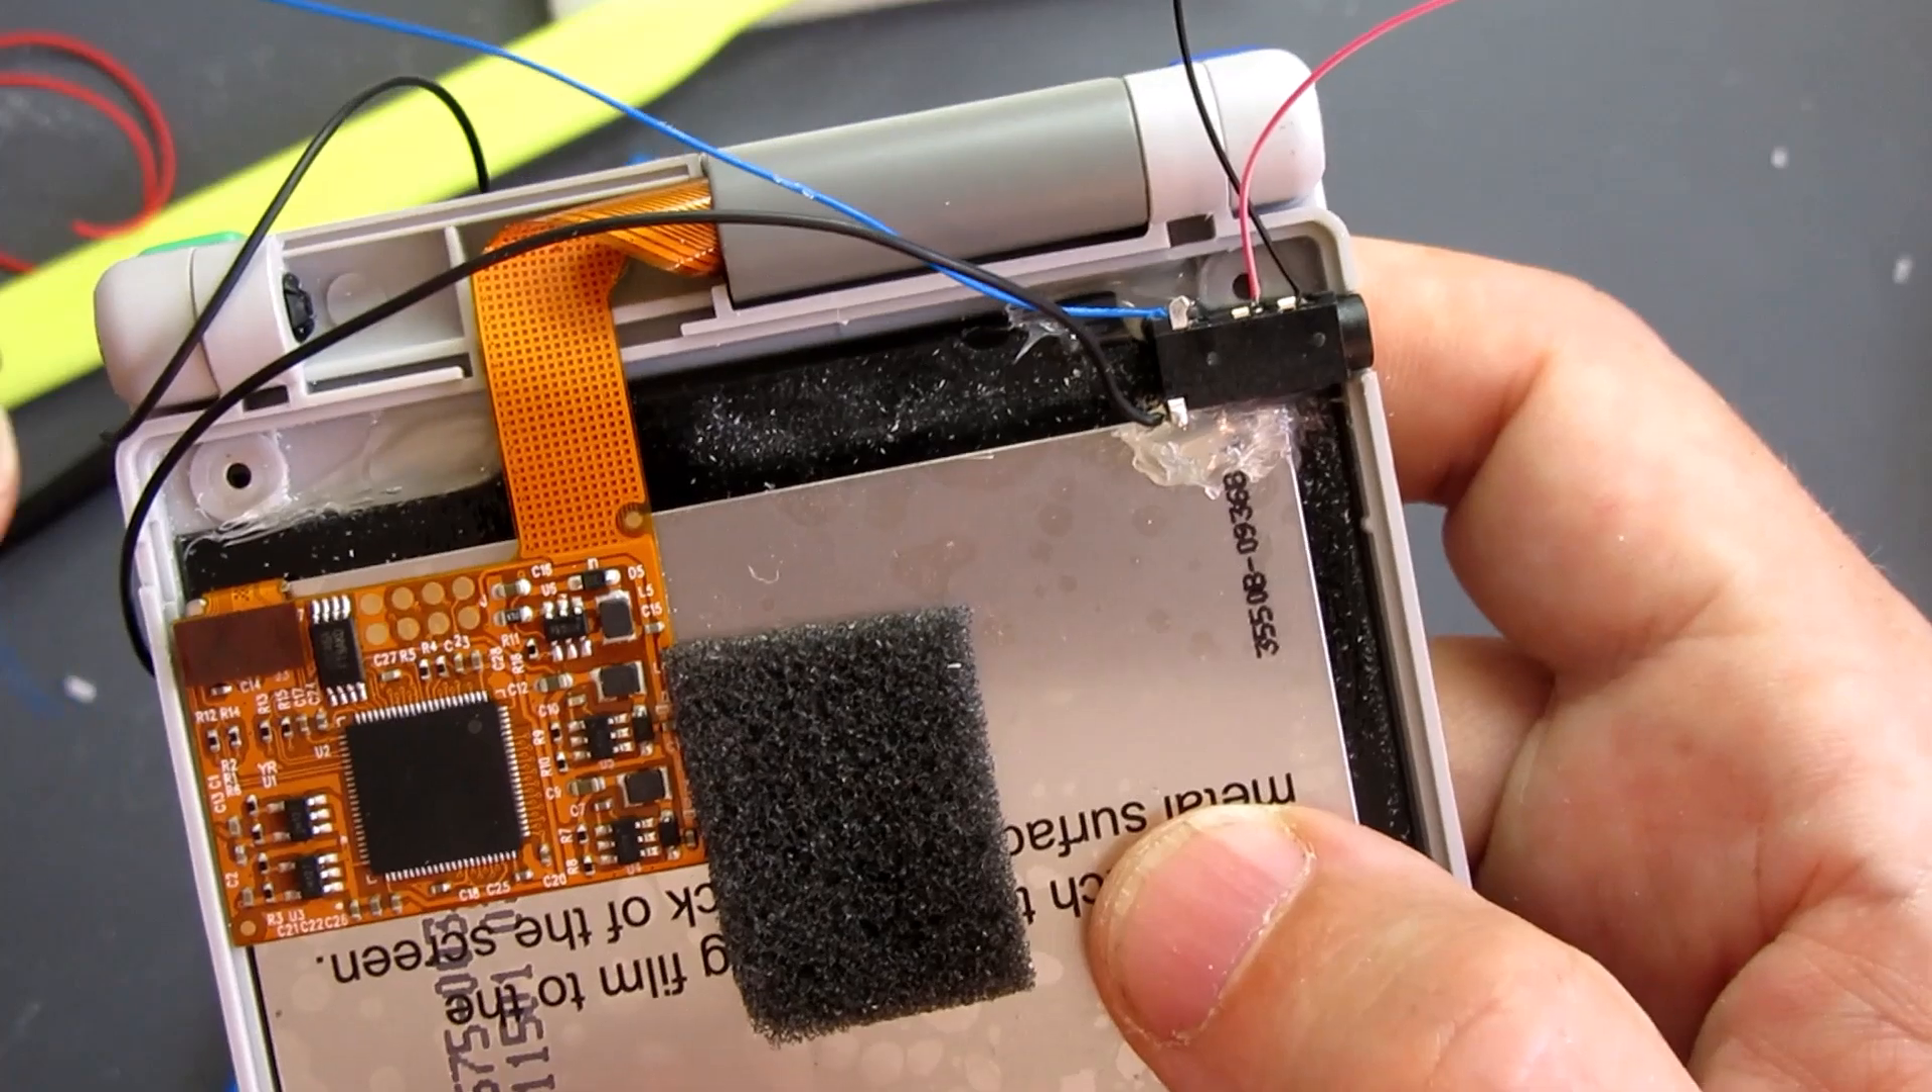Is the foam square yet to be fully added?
No.